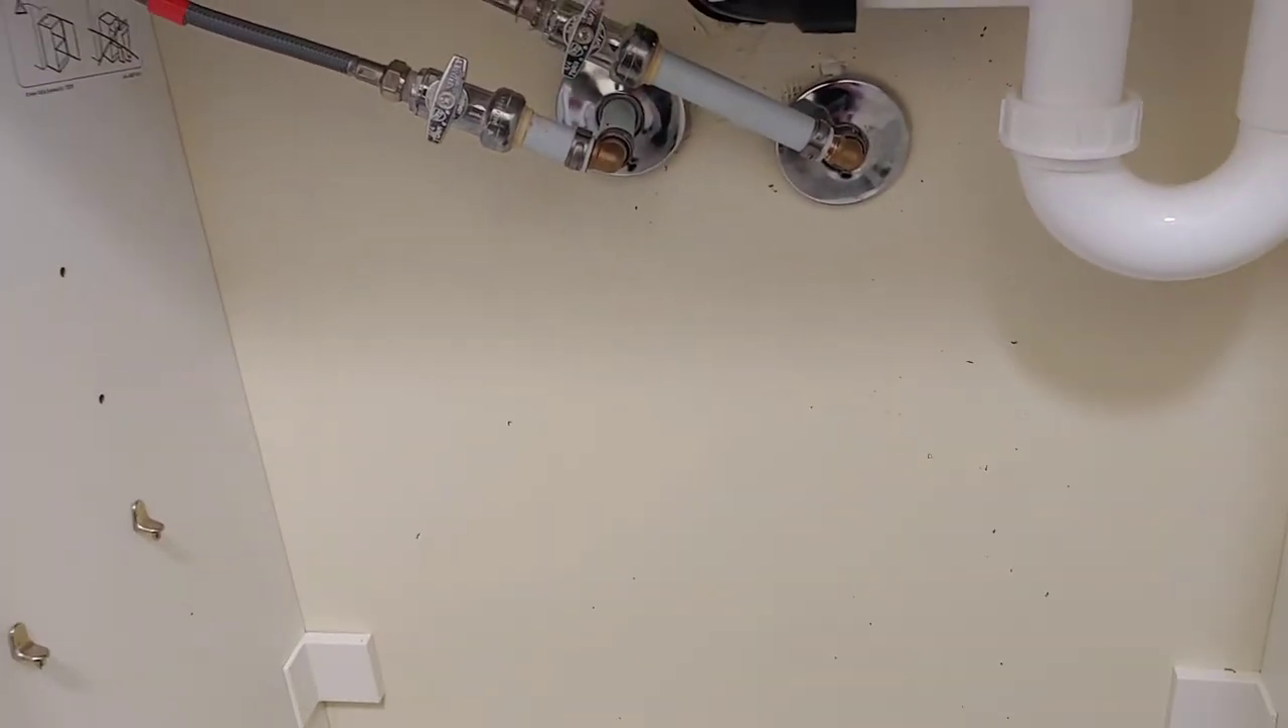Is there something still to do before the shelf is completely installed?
Yes.